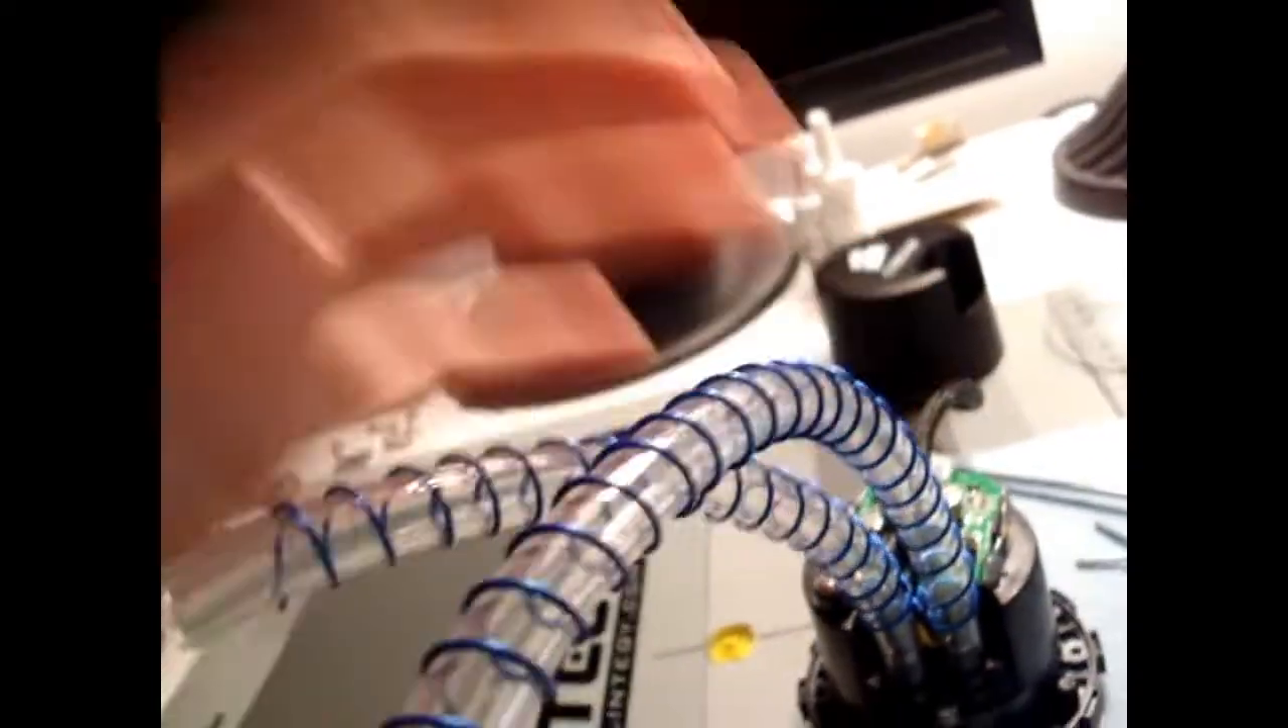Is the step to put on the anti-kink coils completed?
Yes.